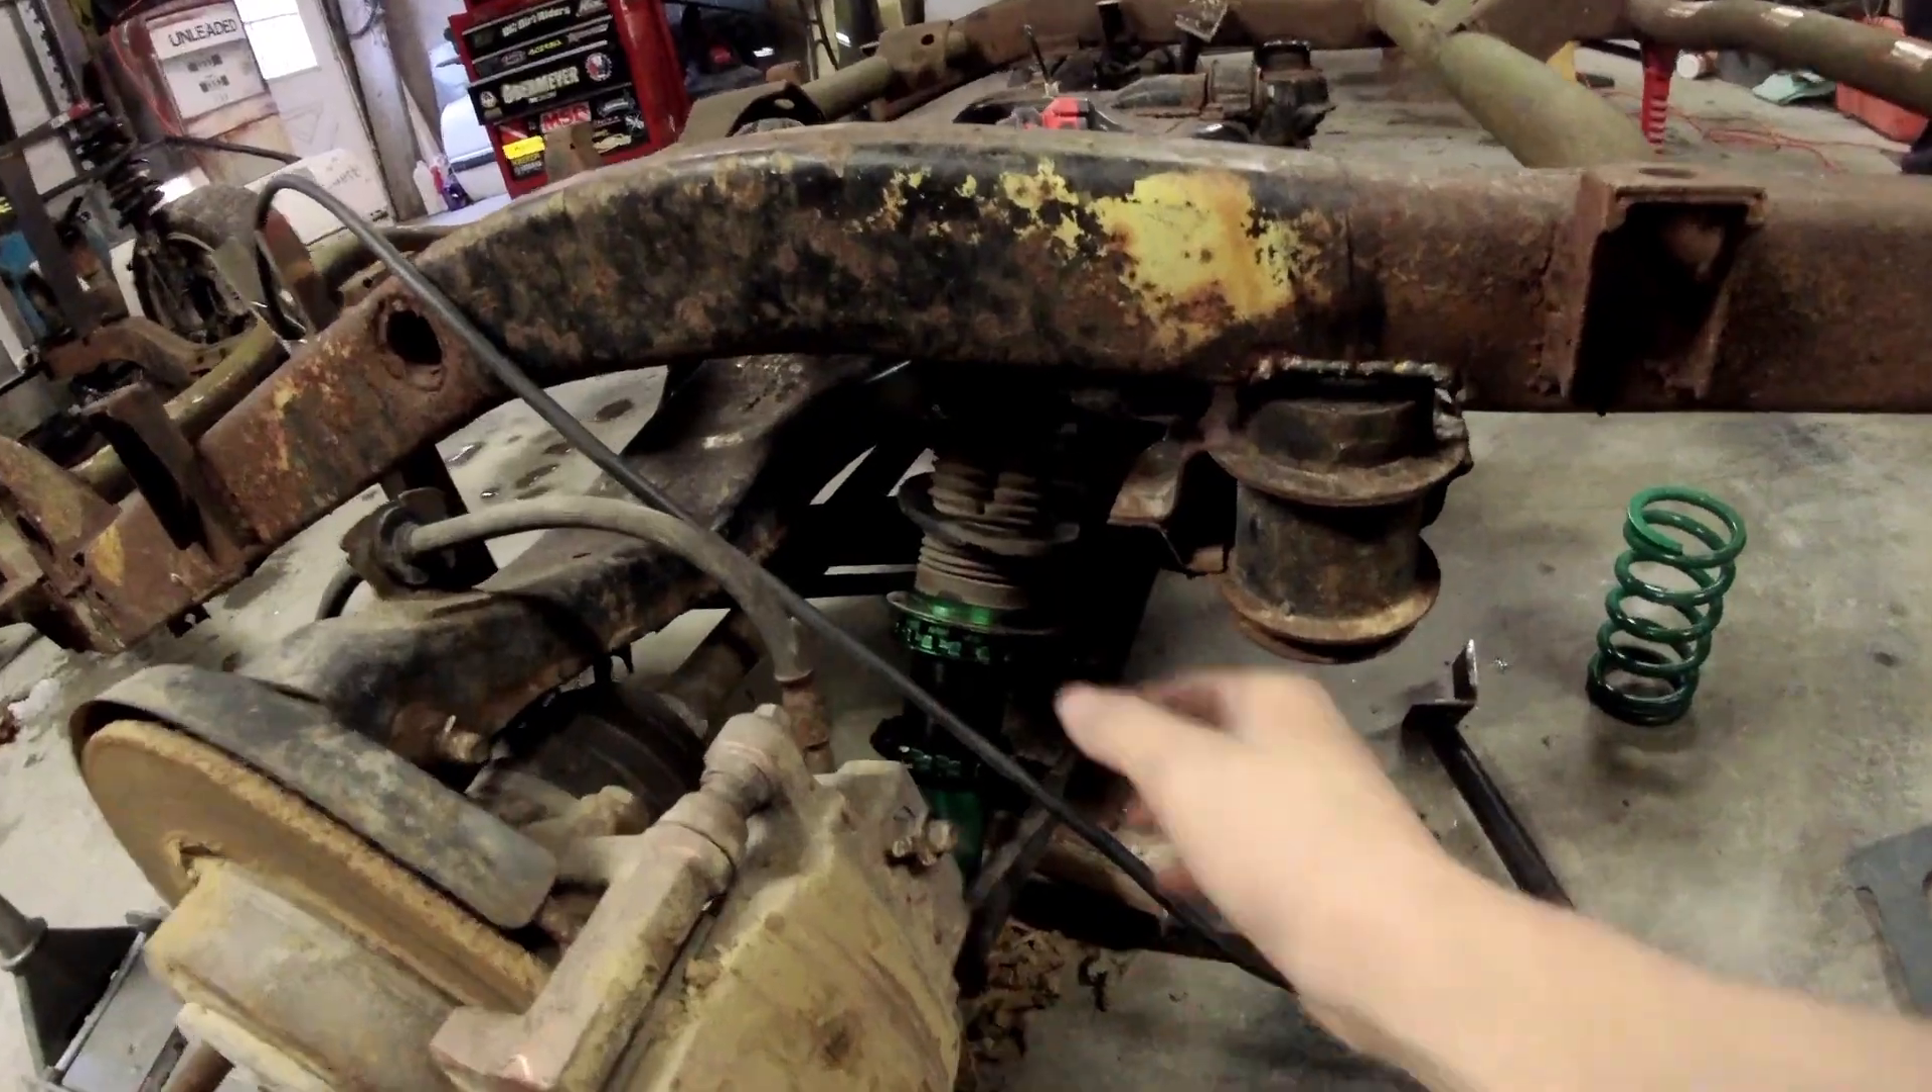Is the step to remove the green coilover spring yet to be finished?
No.